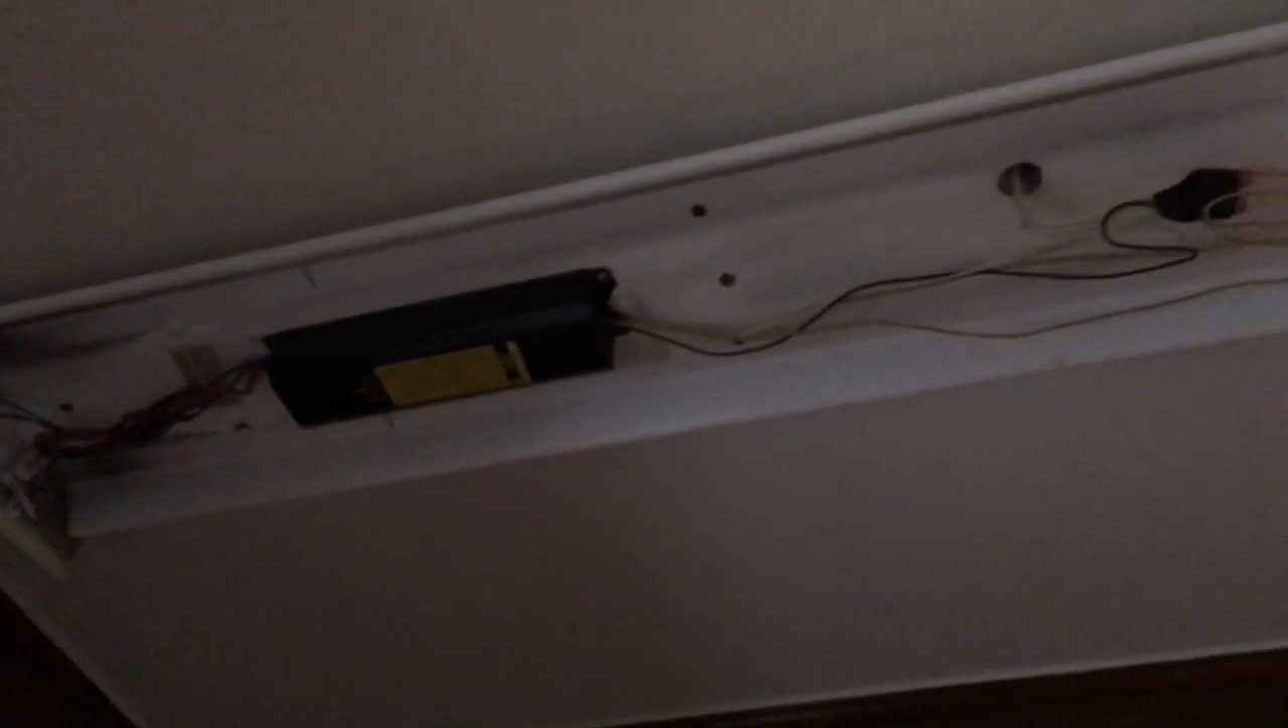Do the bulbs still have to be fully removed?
No.